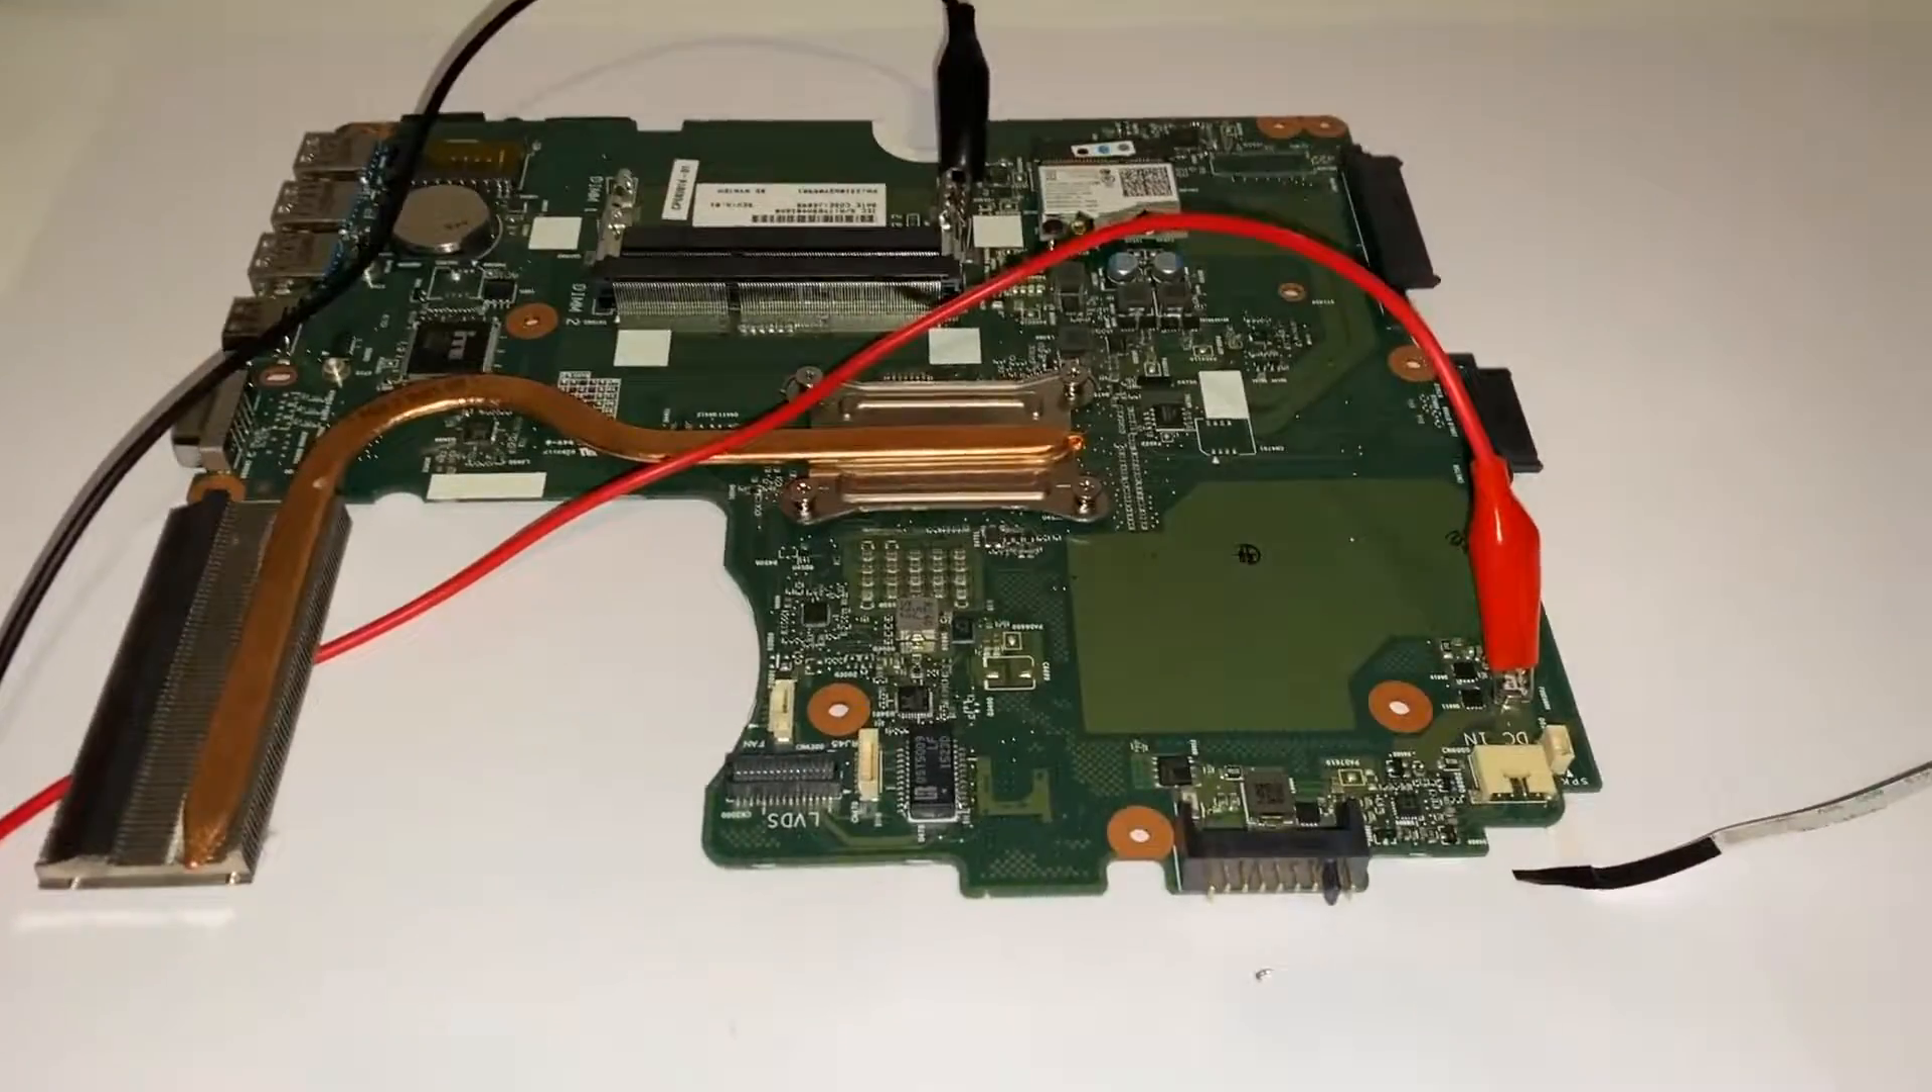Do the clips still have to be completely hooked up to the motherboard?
No.